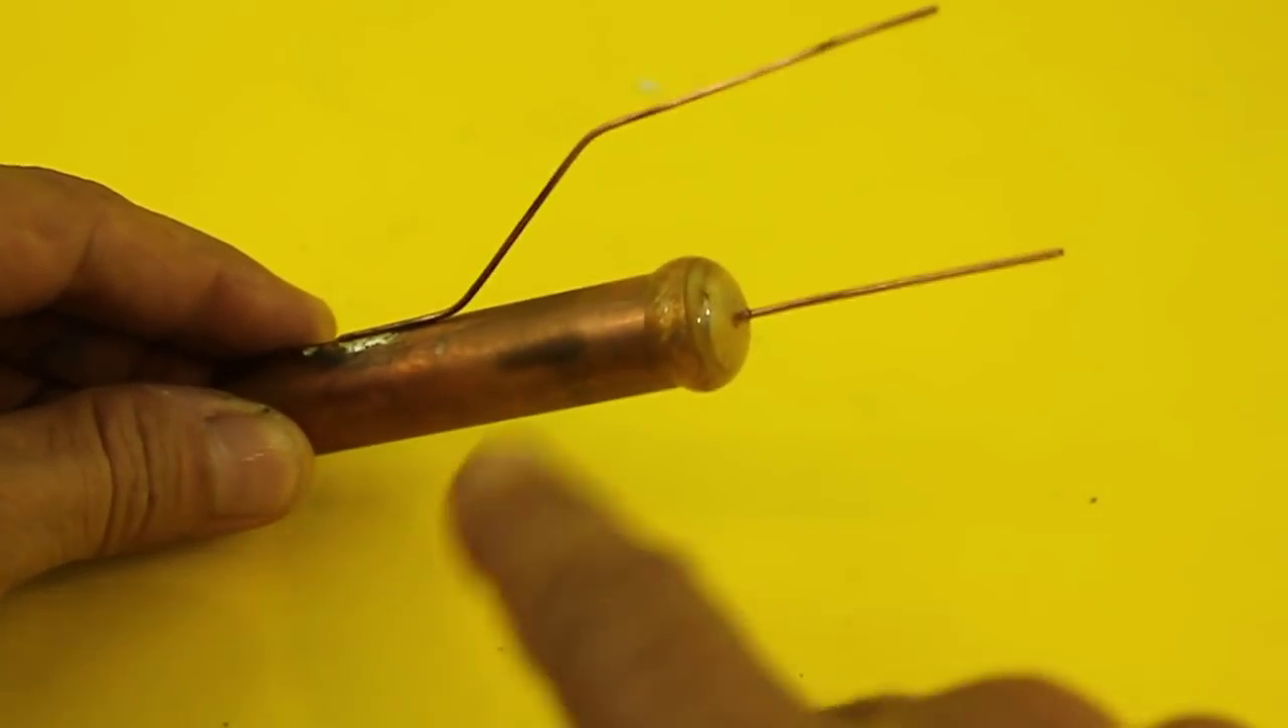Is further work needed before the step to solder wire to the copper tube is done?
No.